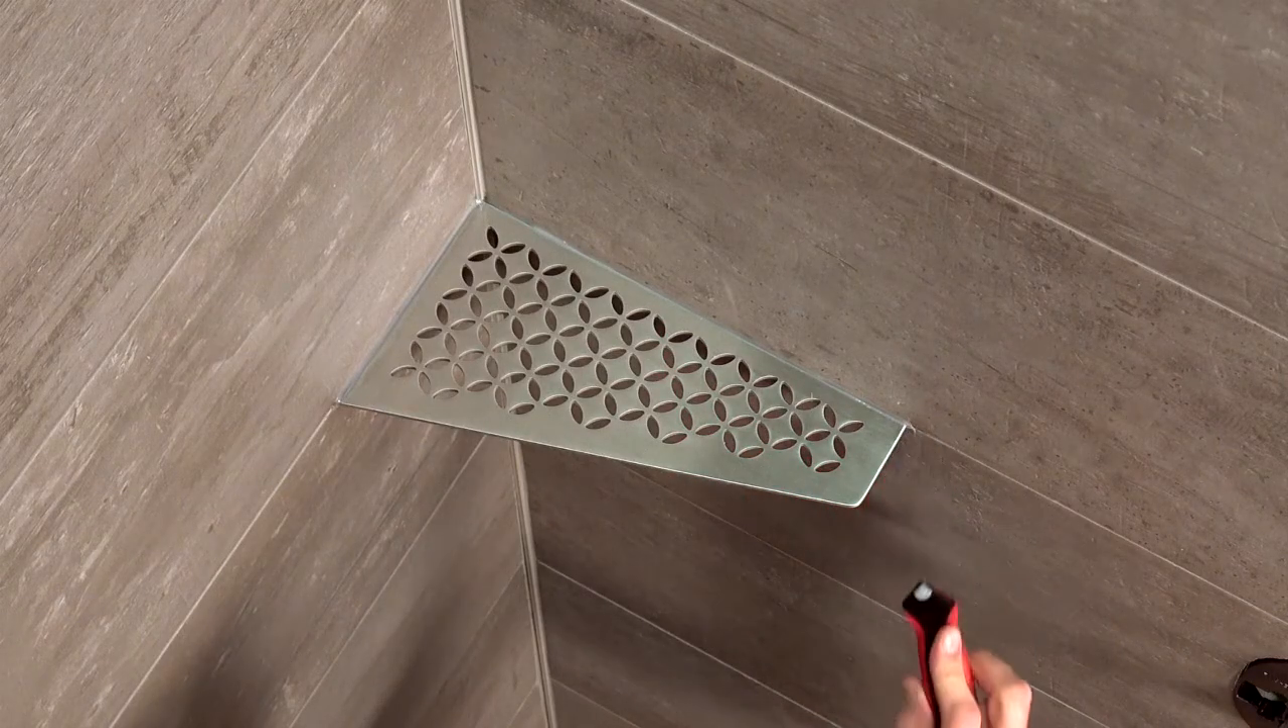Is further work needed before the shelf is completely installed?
No.